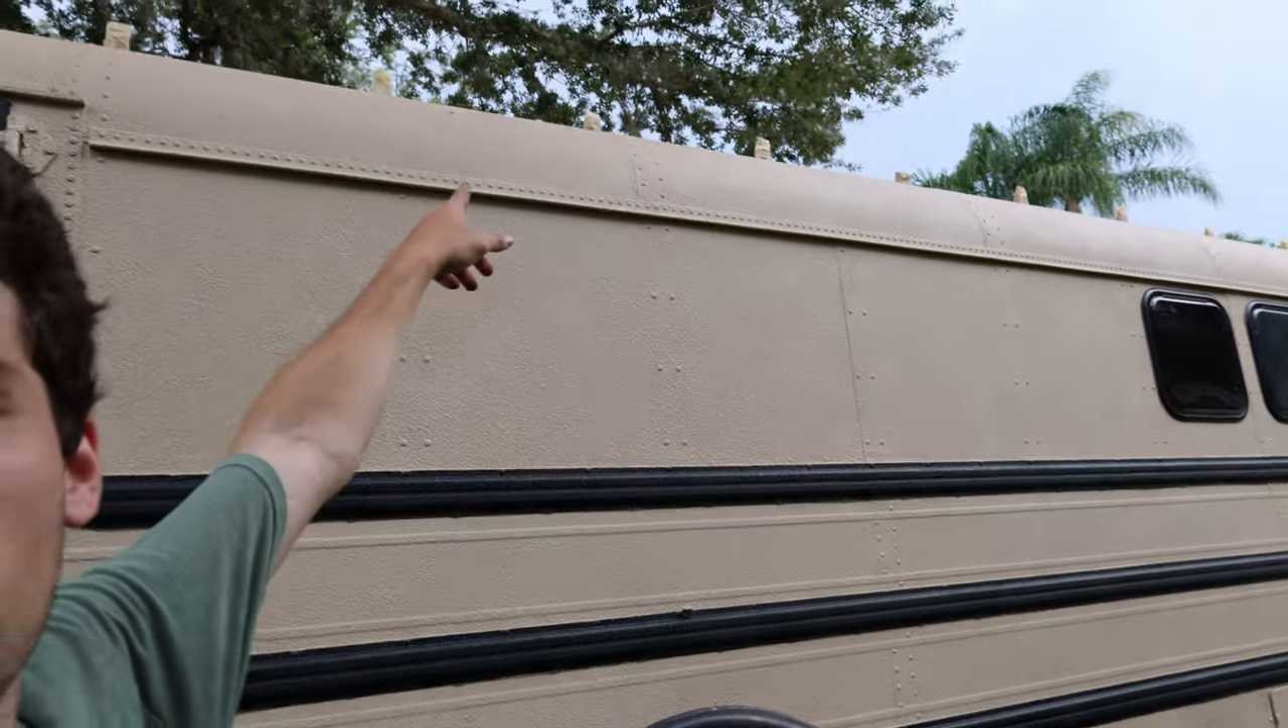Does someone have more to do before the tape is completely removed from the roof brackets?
Yes.